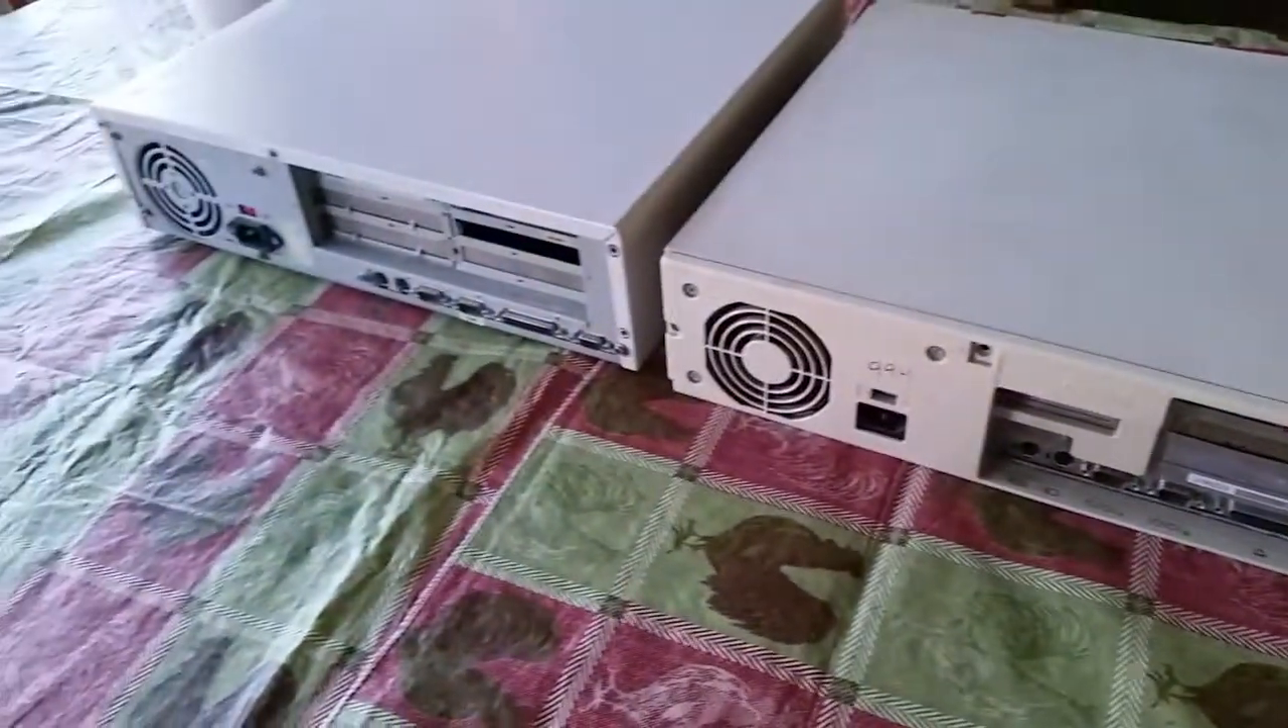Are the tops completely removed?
No.